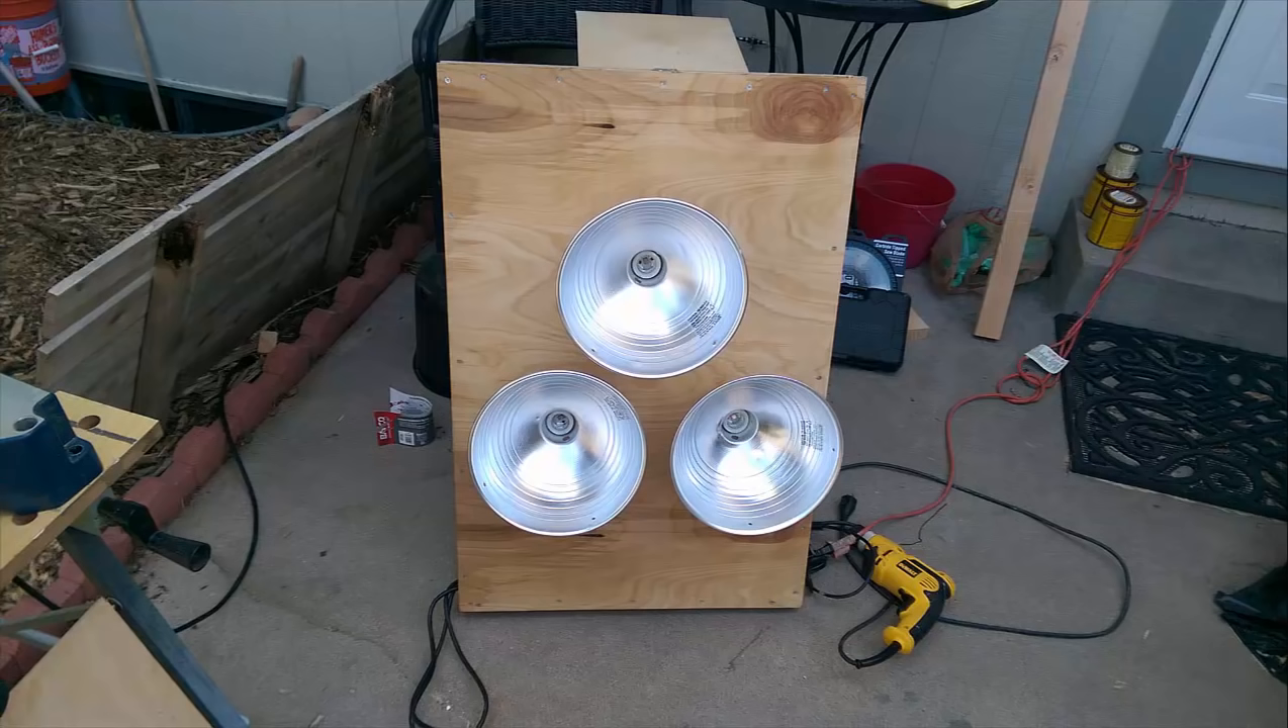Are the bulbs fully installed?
No.